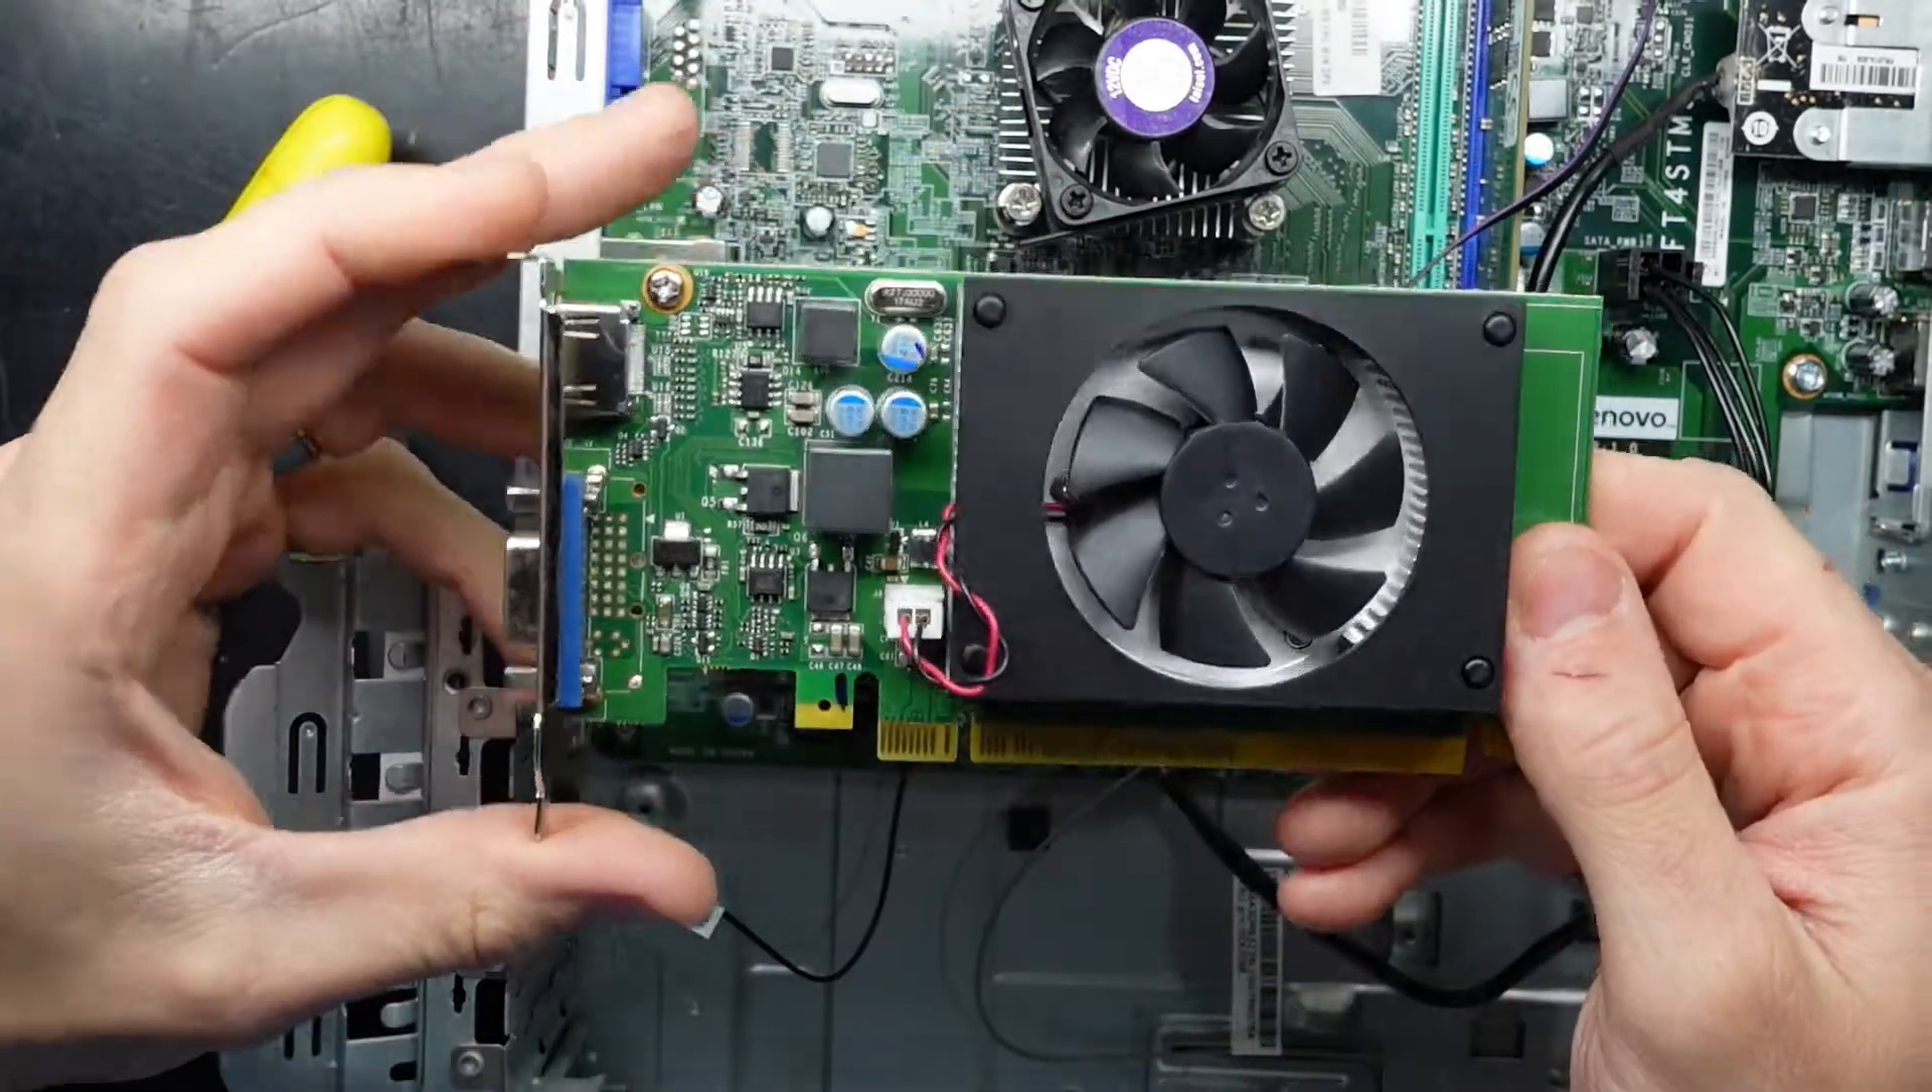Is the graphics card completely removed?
Yes.